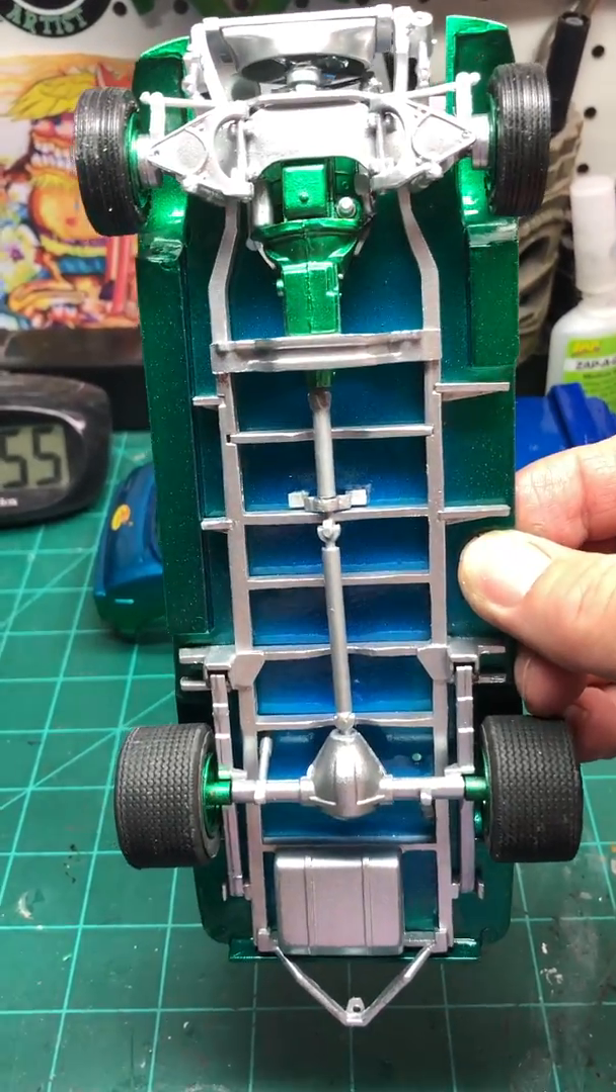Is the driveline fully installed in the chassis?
Yes.